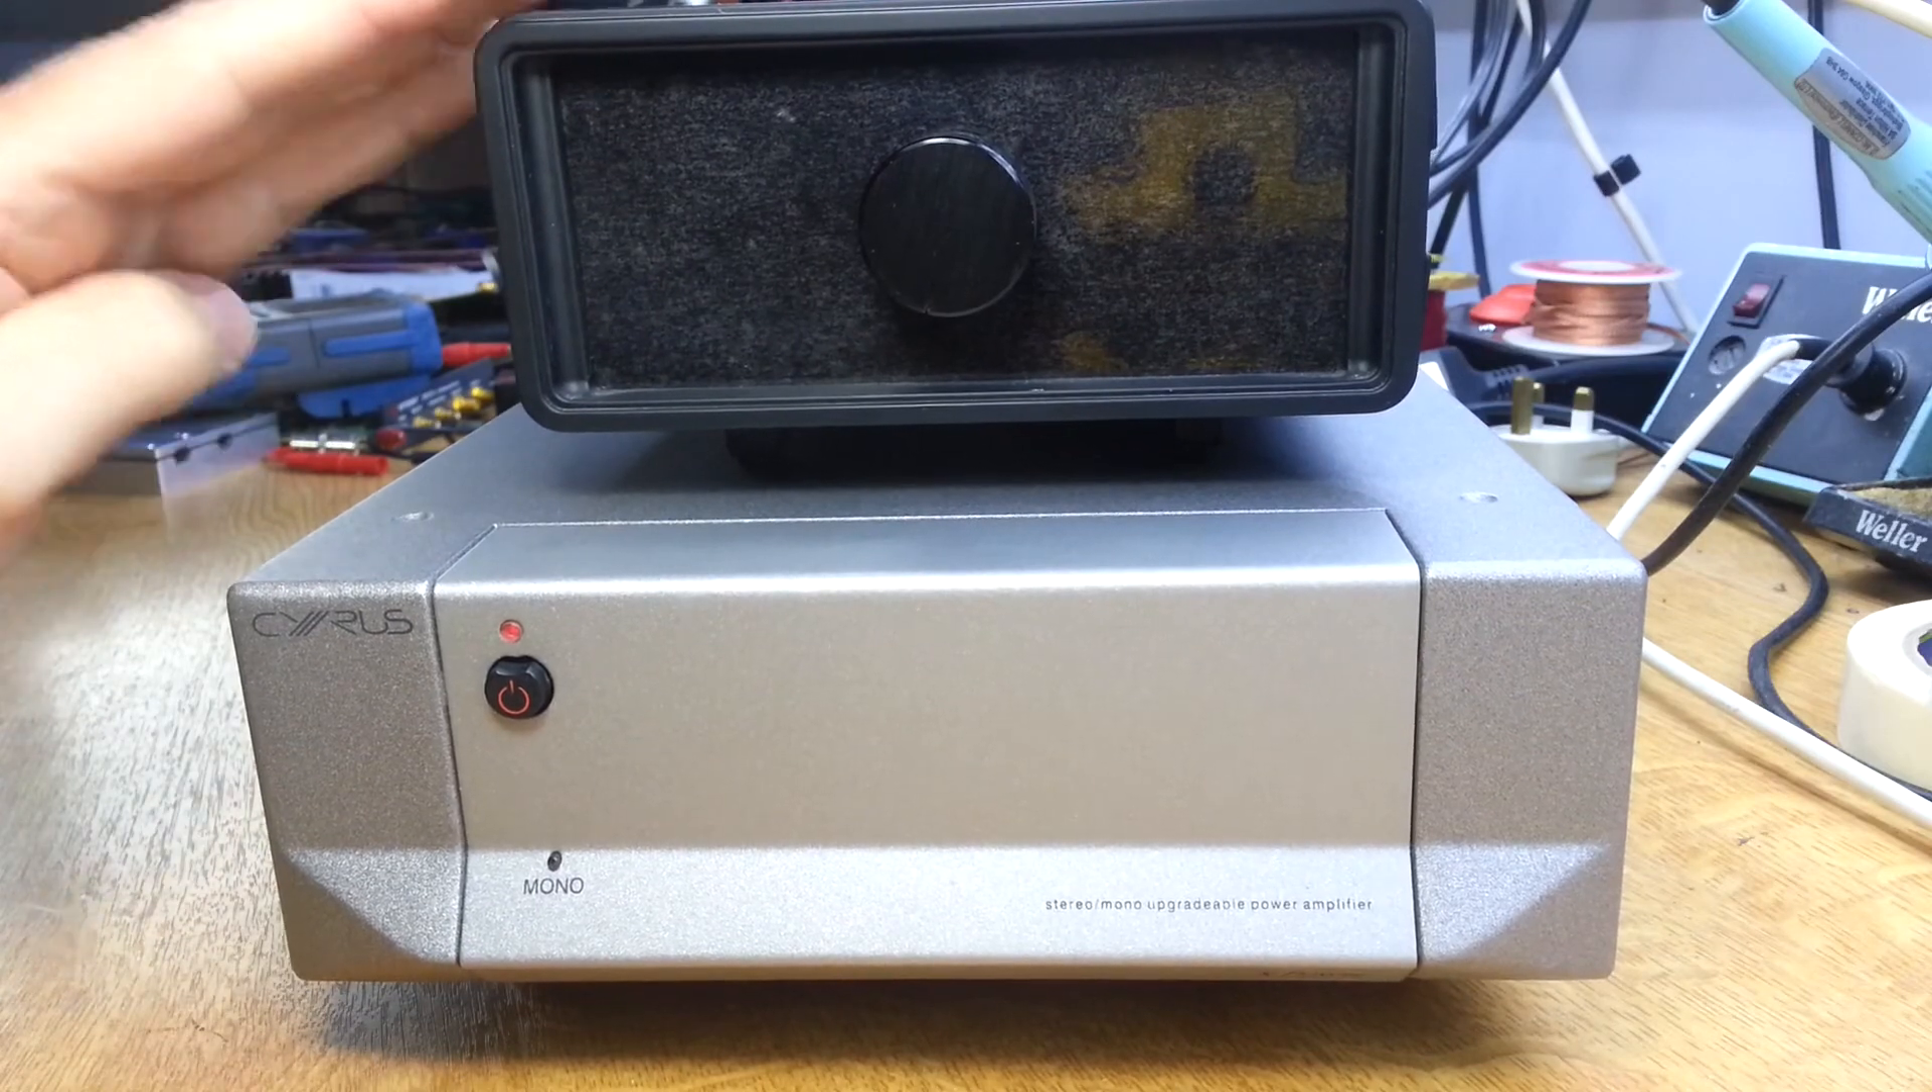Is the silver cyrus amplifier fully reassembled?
Yes.